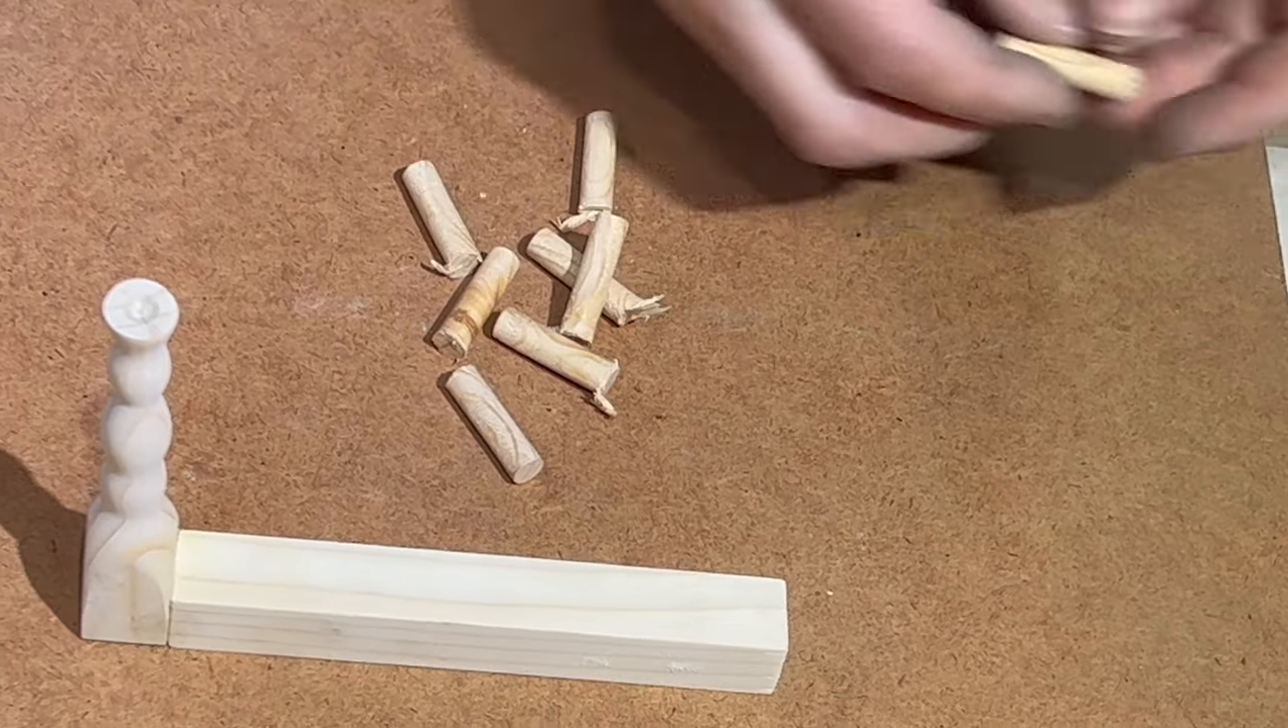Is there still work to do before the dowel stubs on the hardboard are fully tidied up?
Yes.